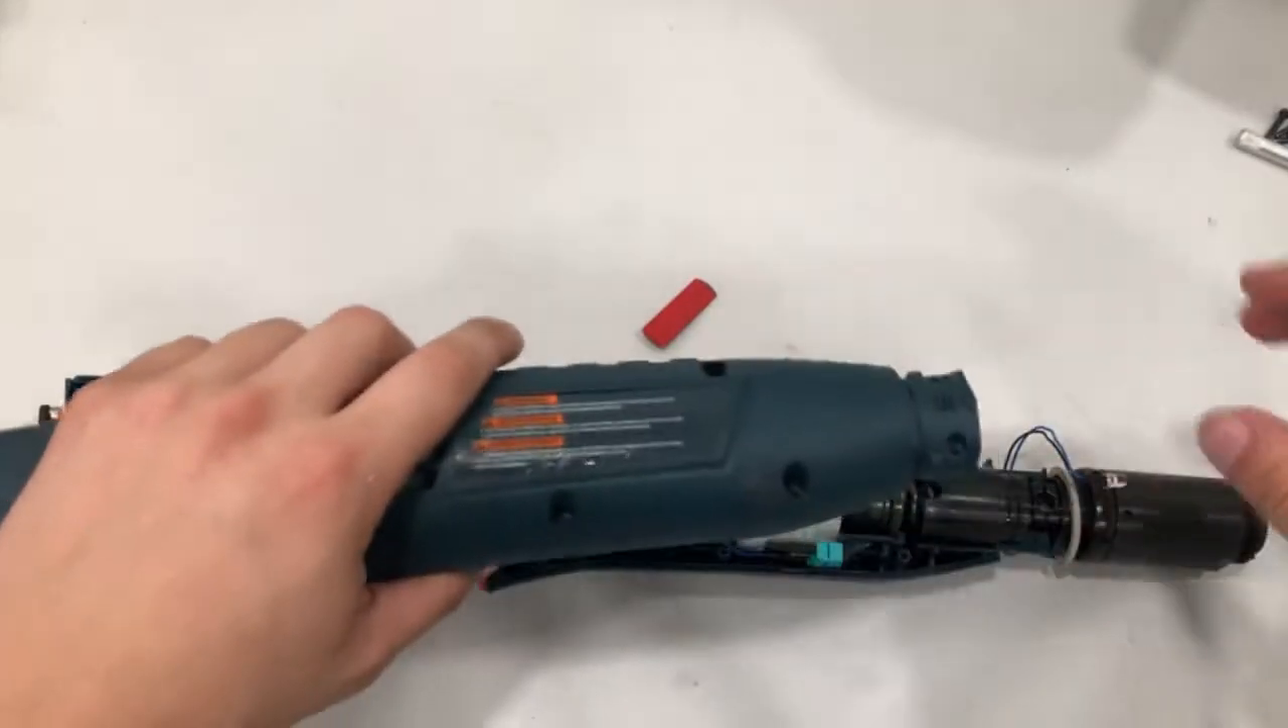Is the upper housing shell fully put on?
No.